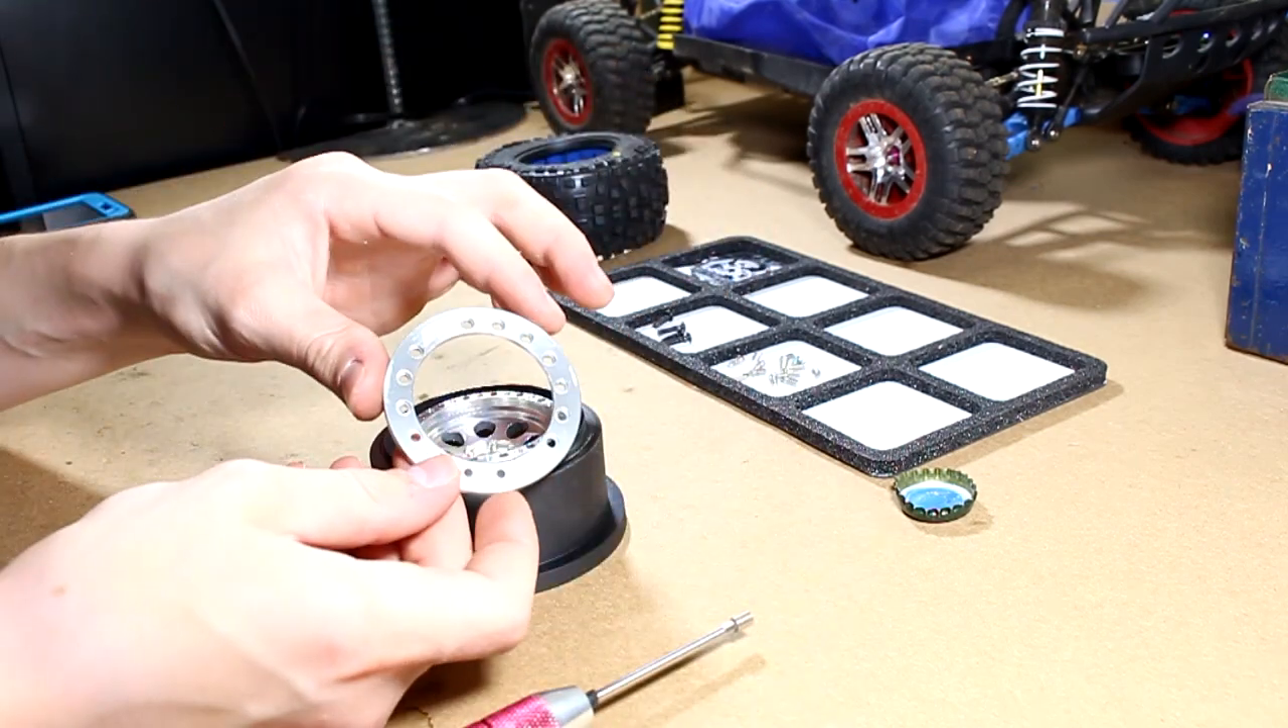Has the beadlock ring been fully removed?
Yes.